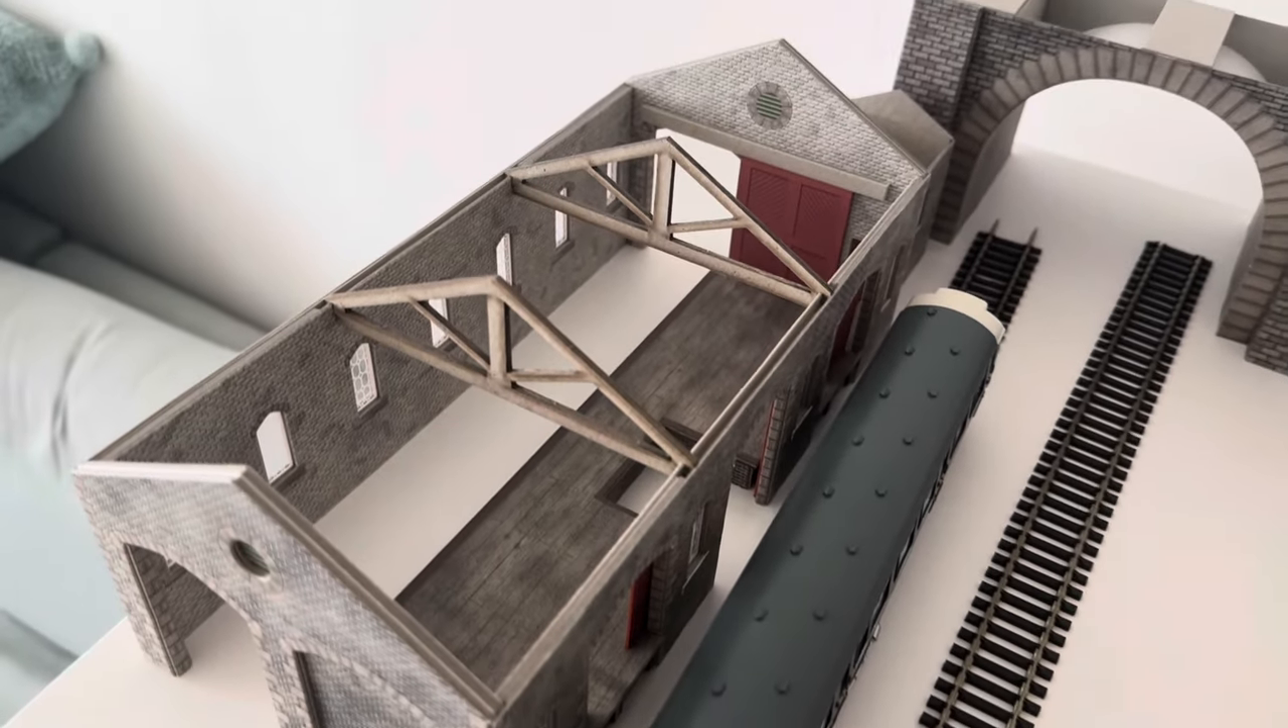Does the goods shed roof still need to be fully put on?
Yes.